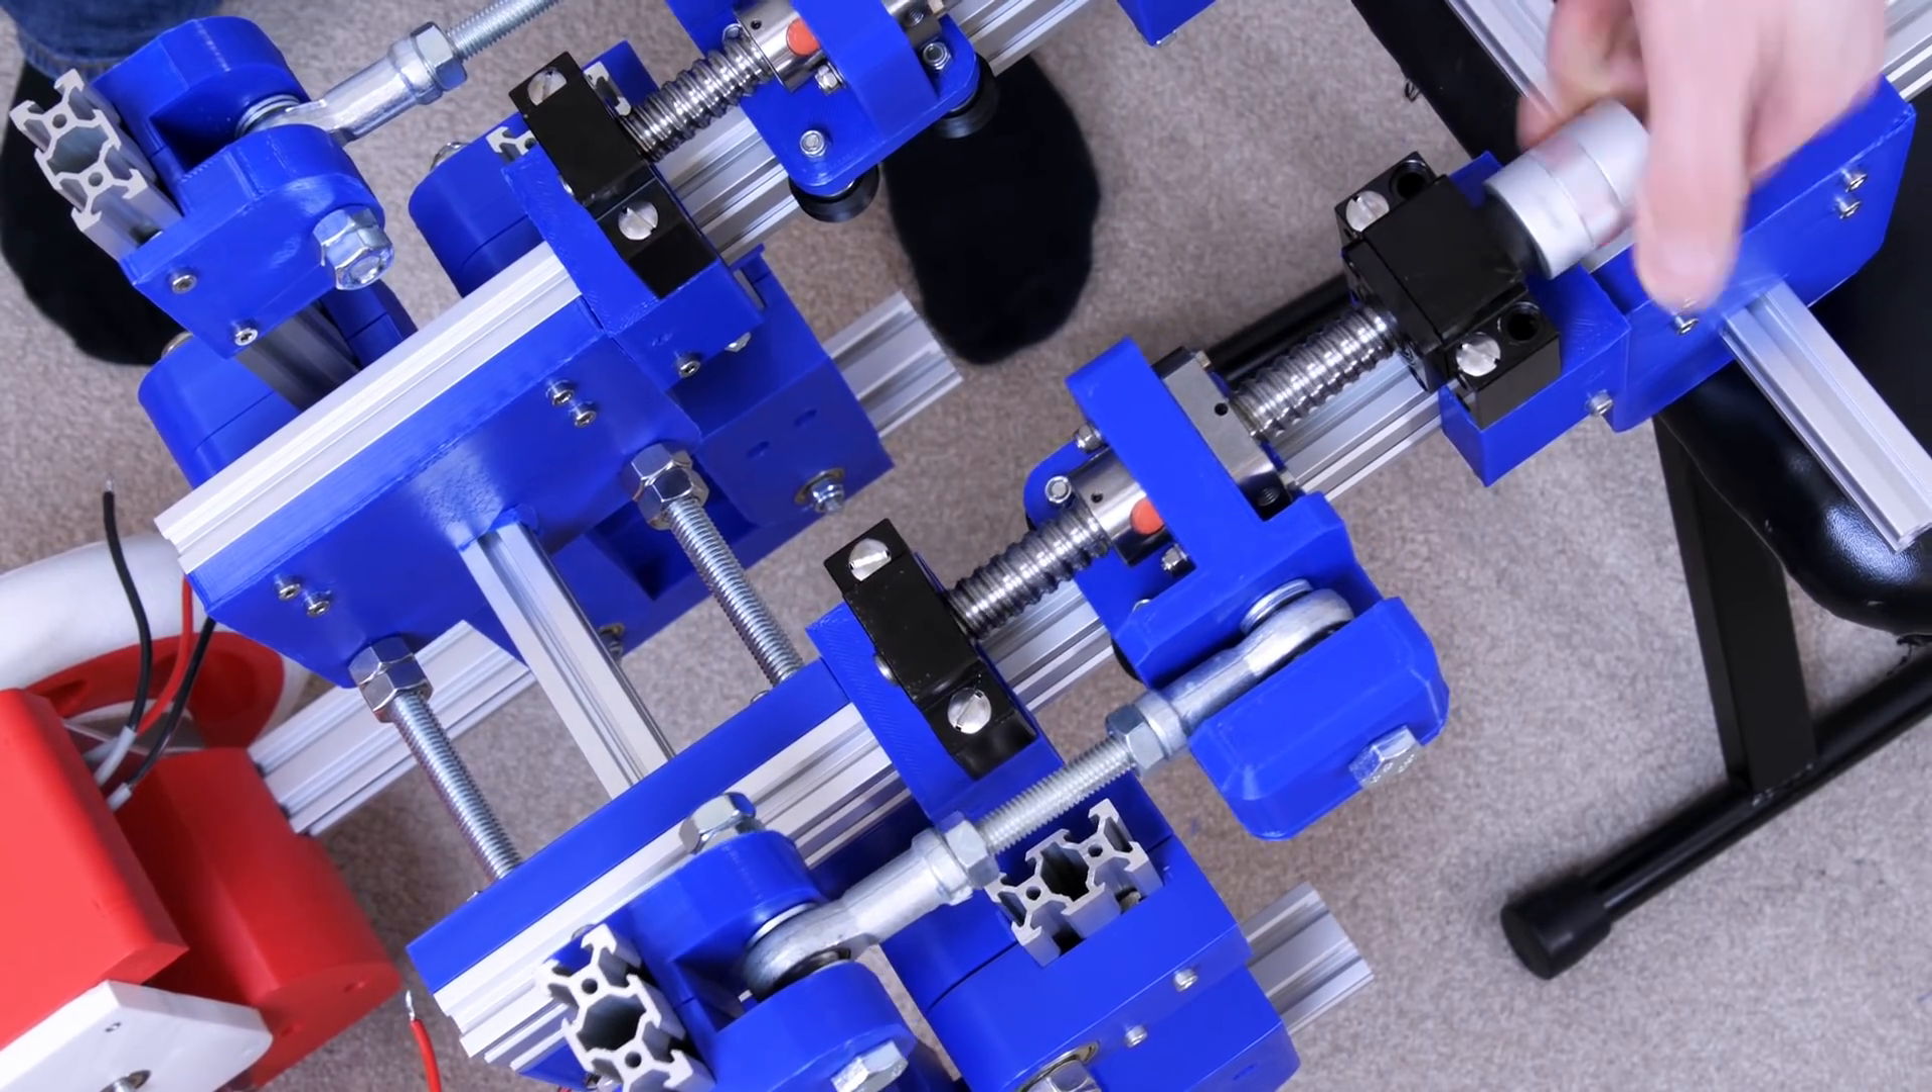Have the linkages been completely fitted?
Yes.